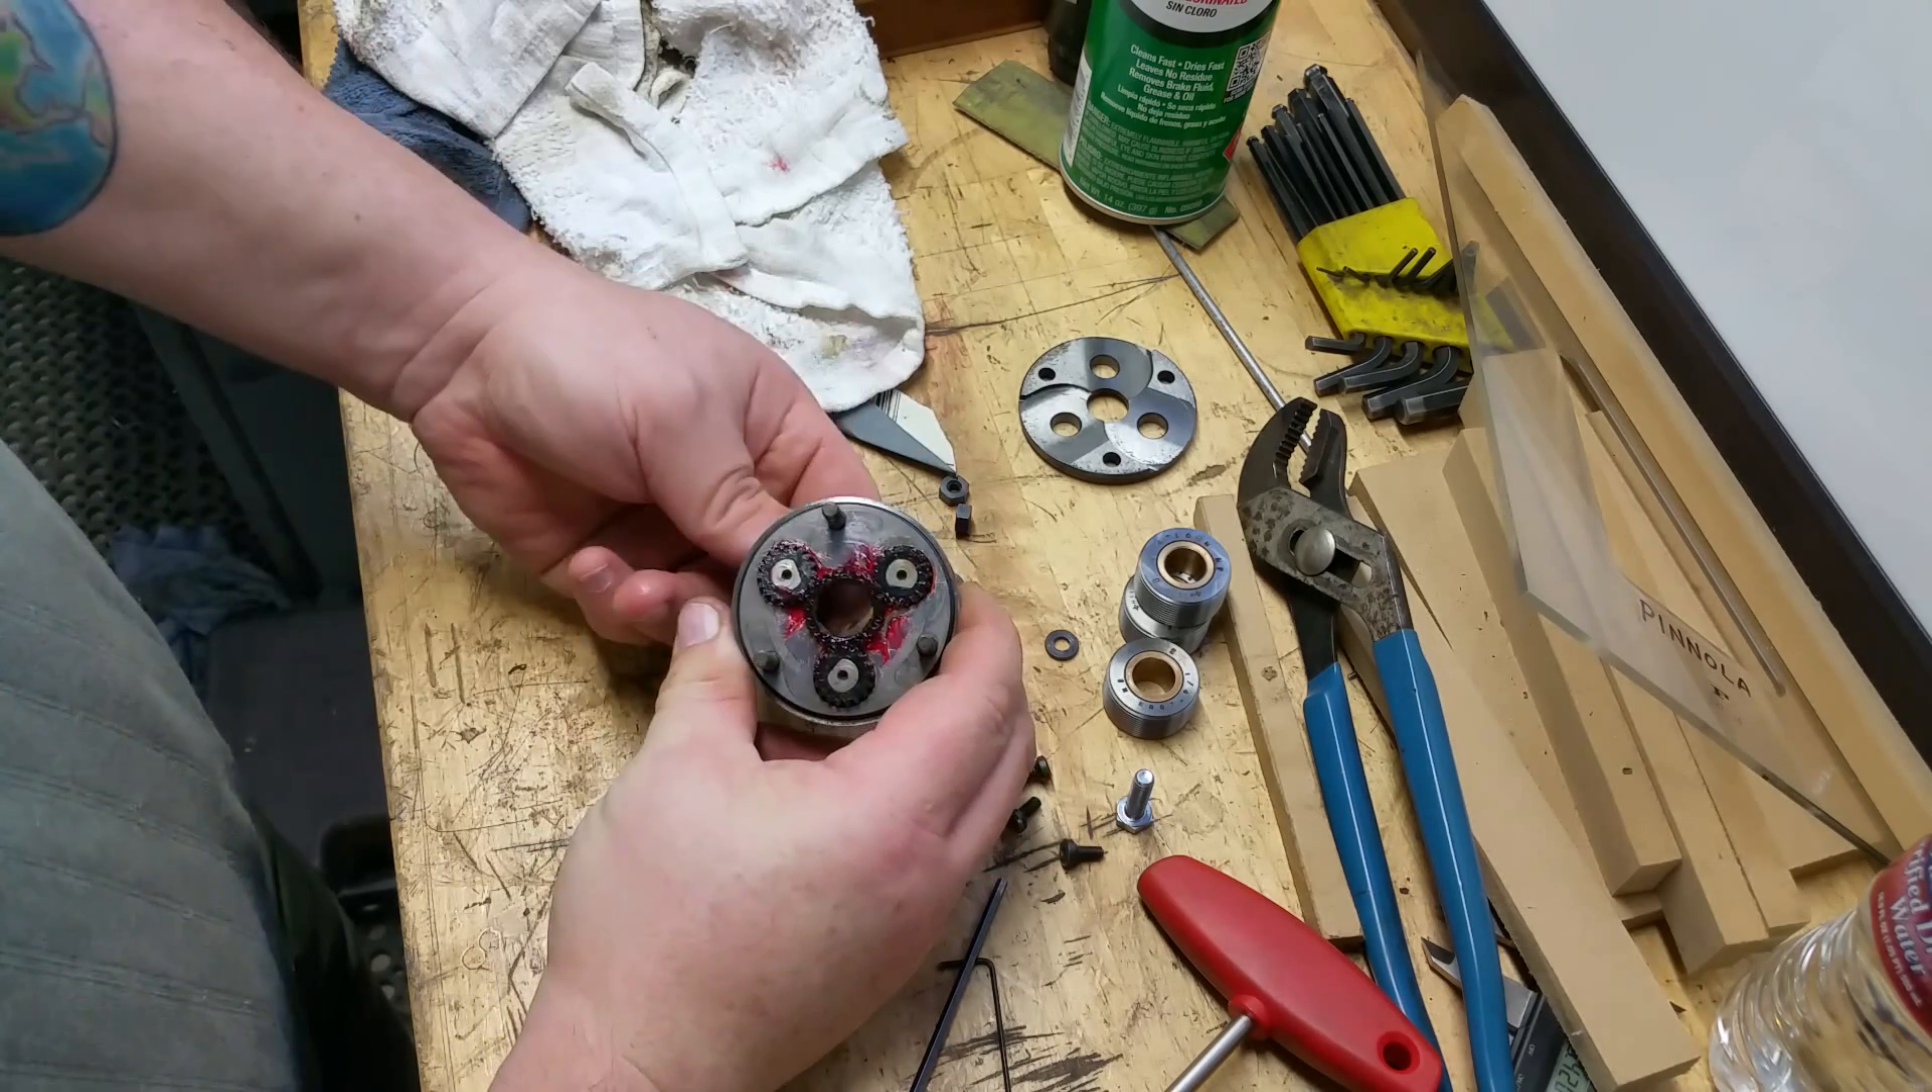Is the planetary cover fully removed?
Yes.